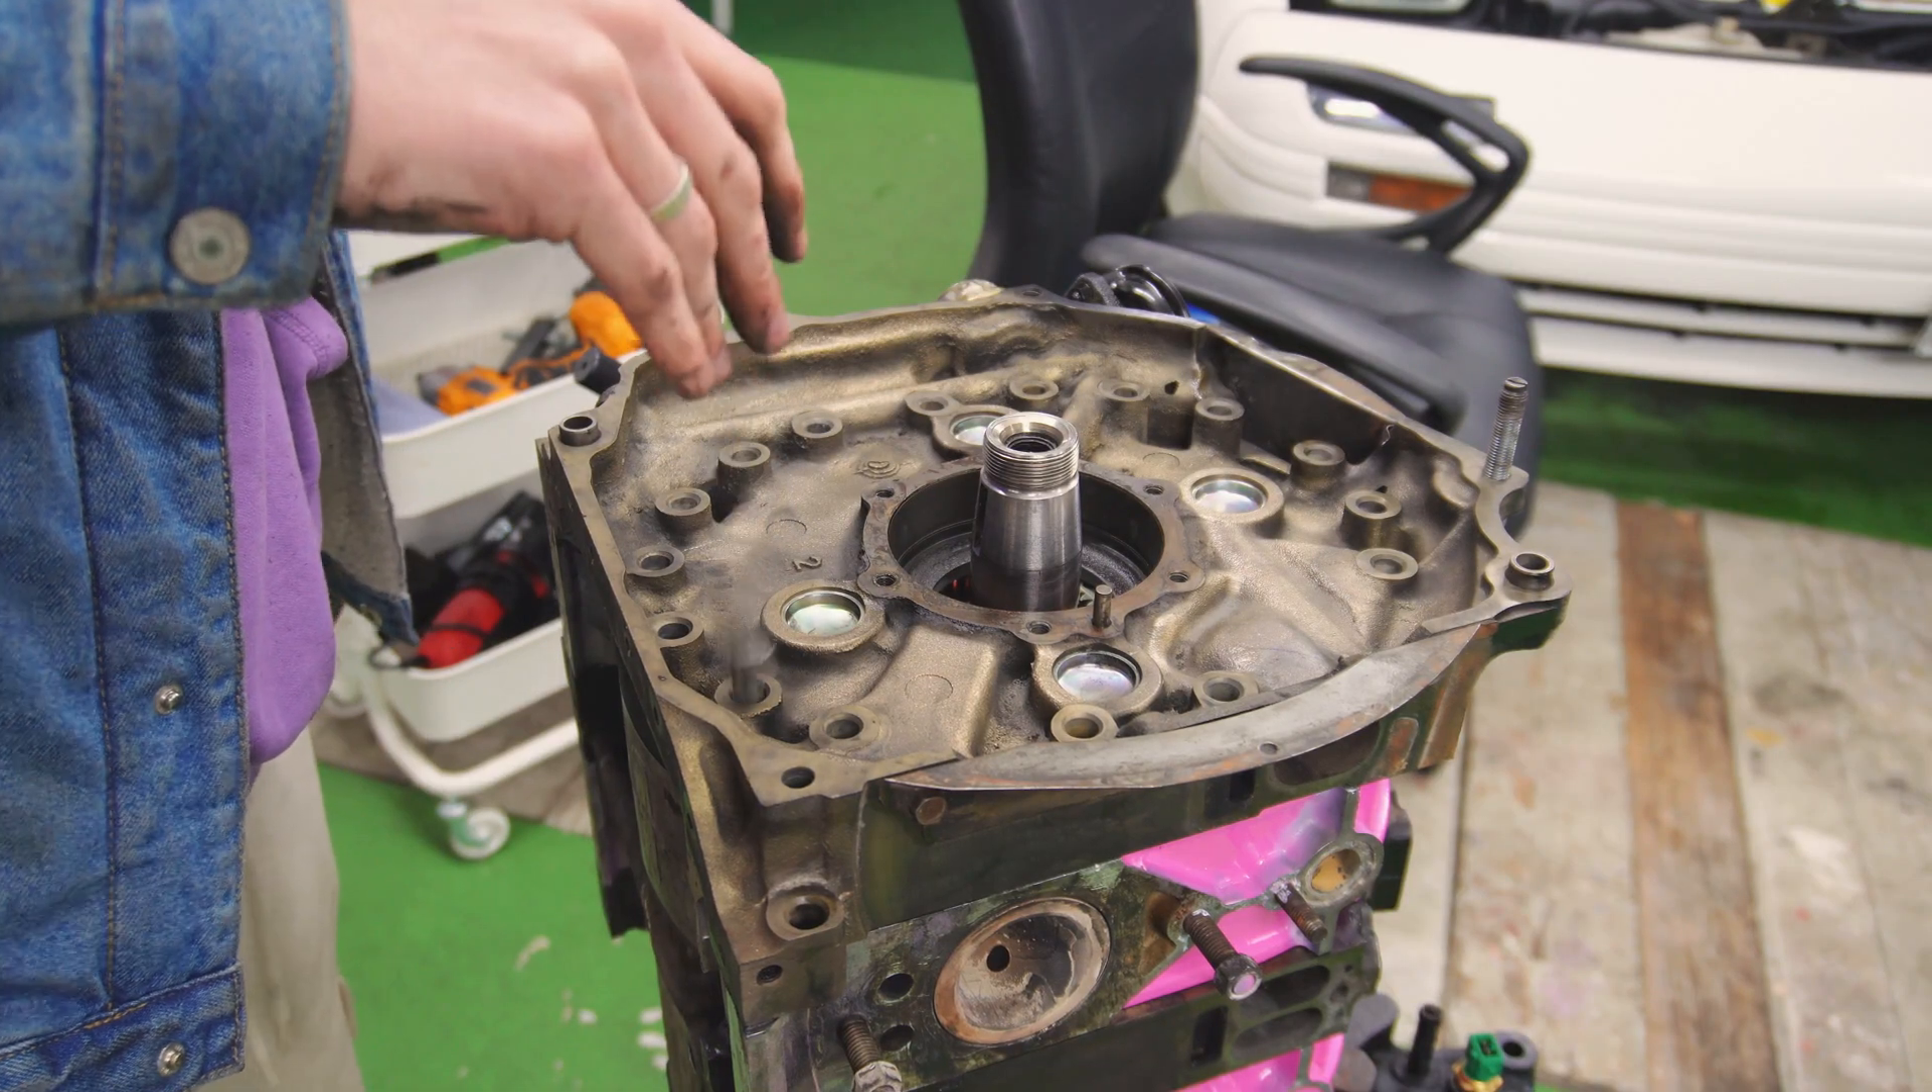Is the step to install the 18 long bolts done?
No.